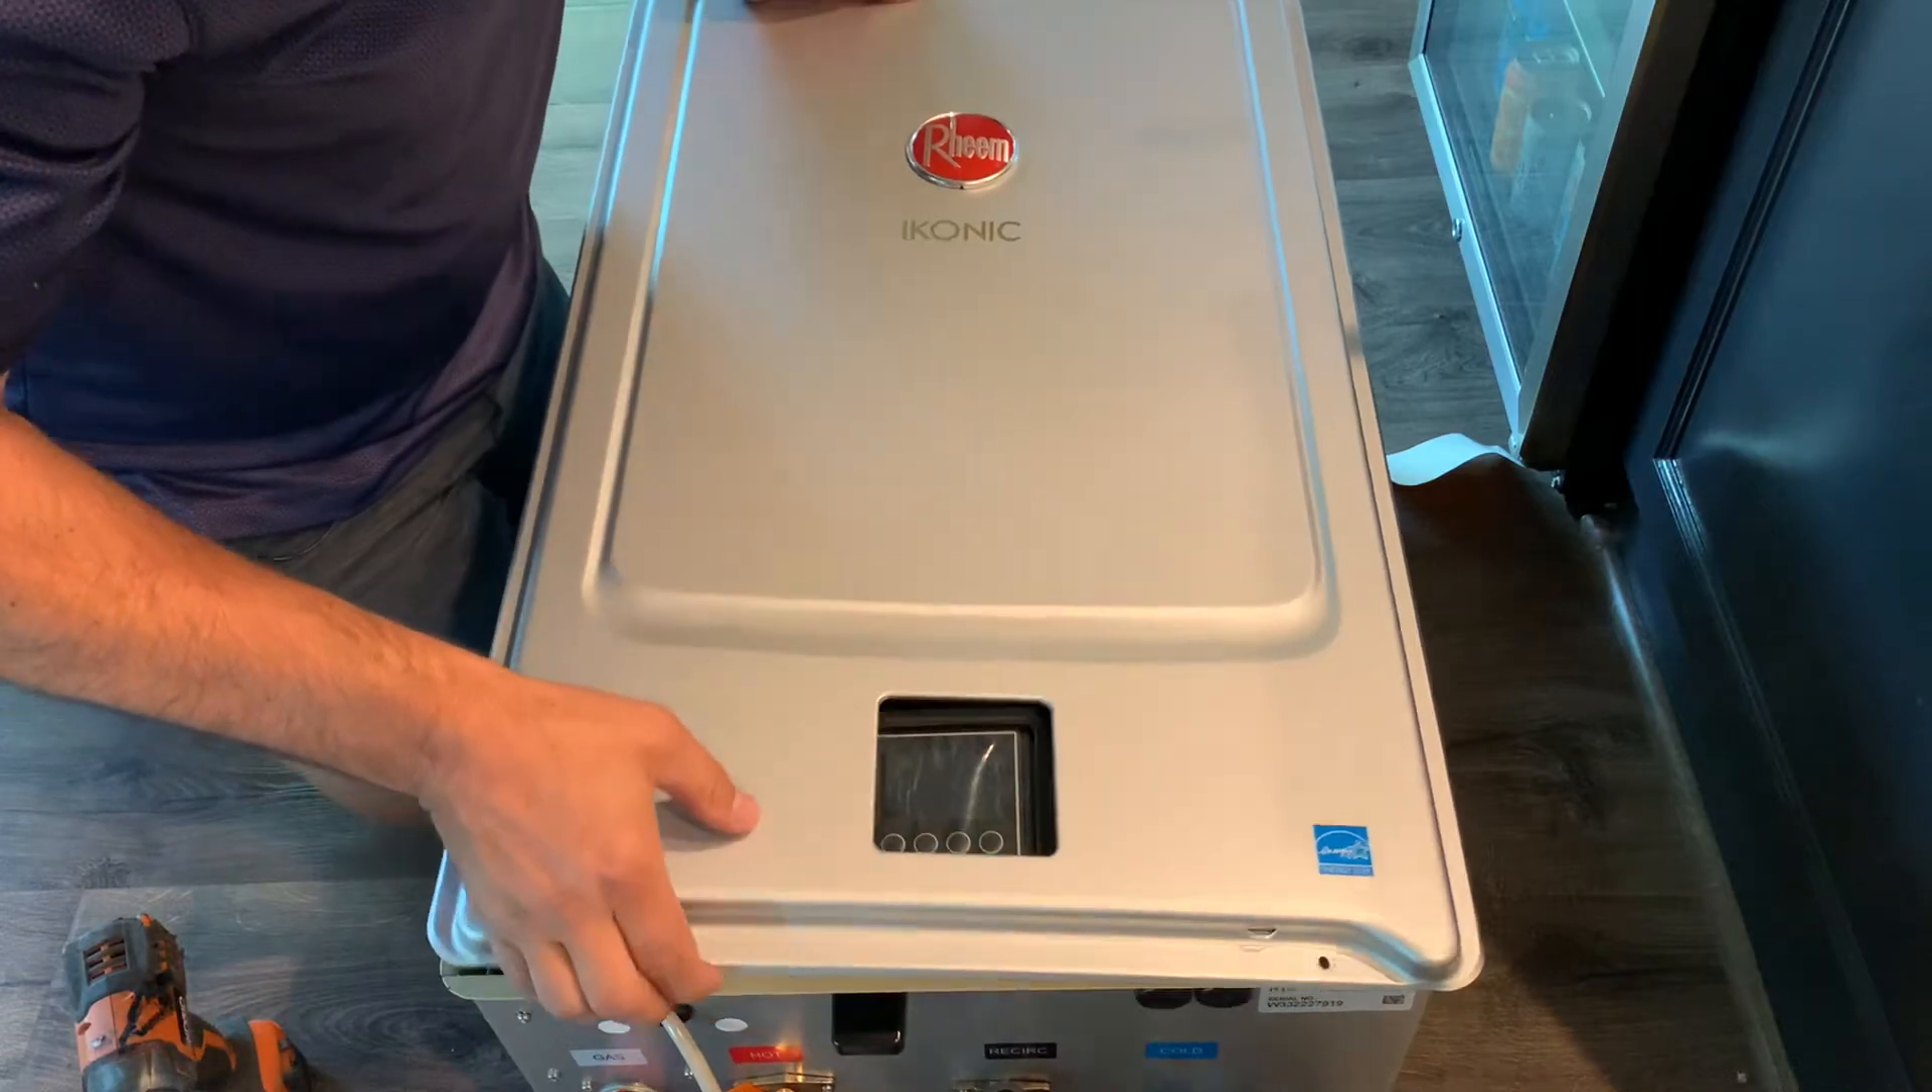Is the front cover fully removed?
No.